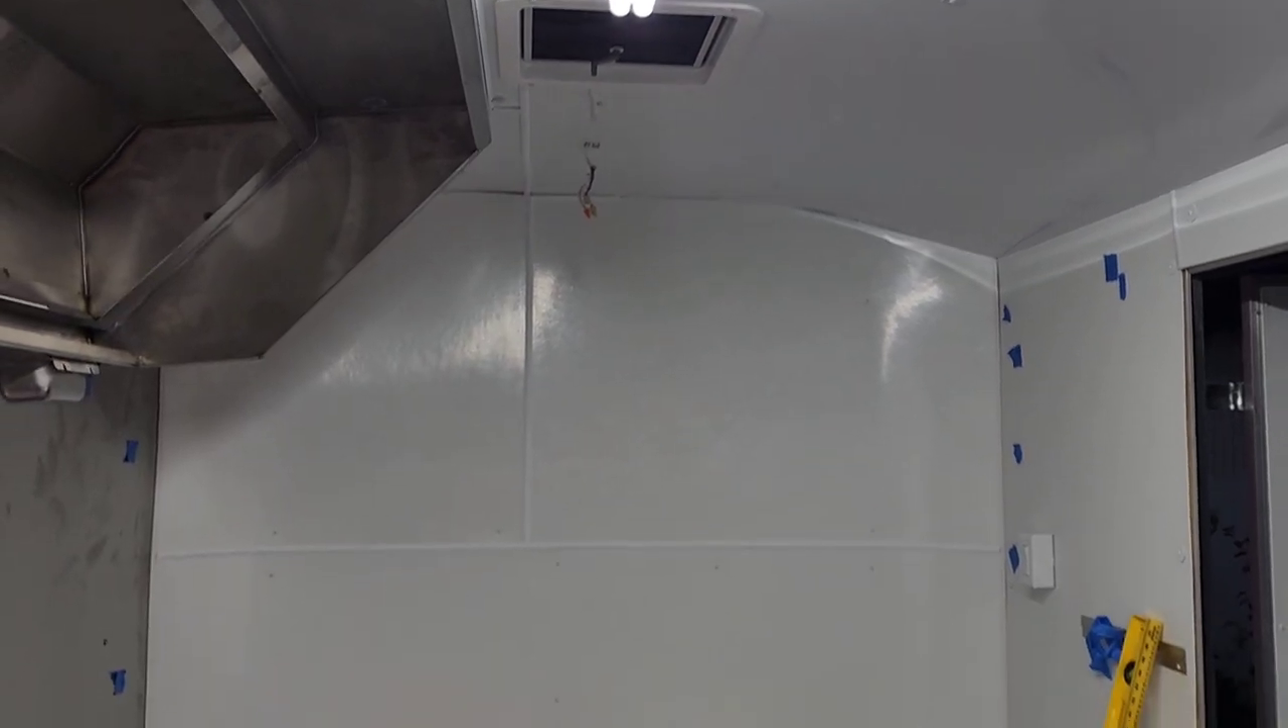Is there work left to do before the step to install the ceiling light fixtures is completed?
Yes.